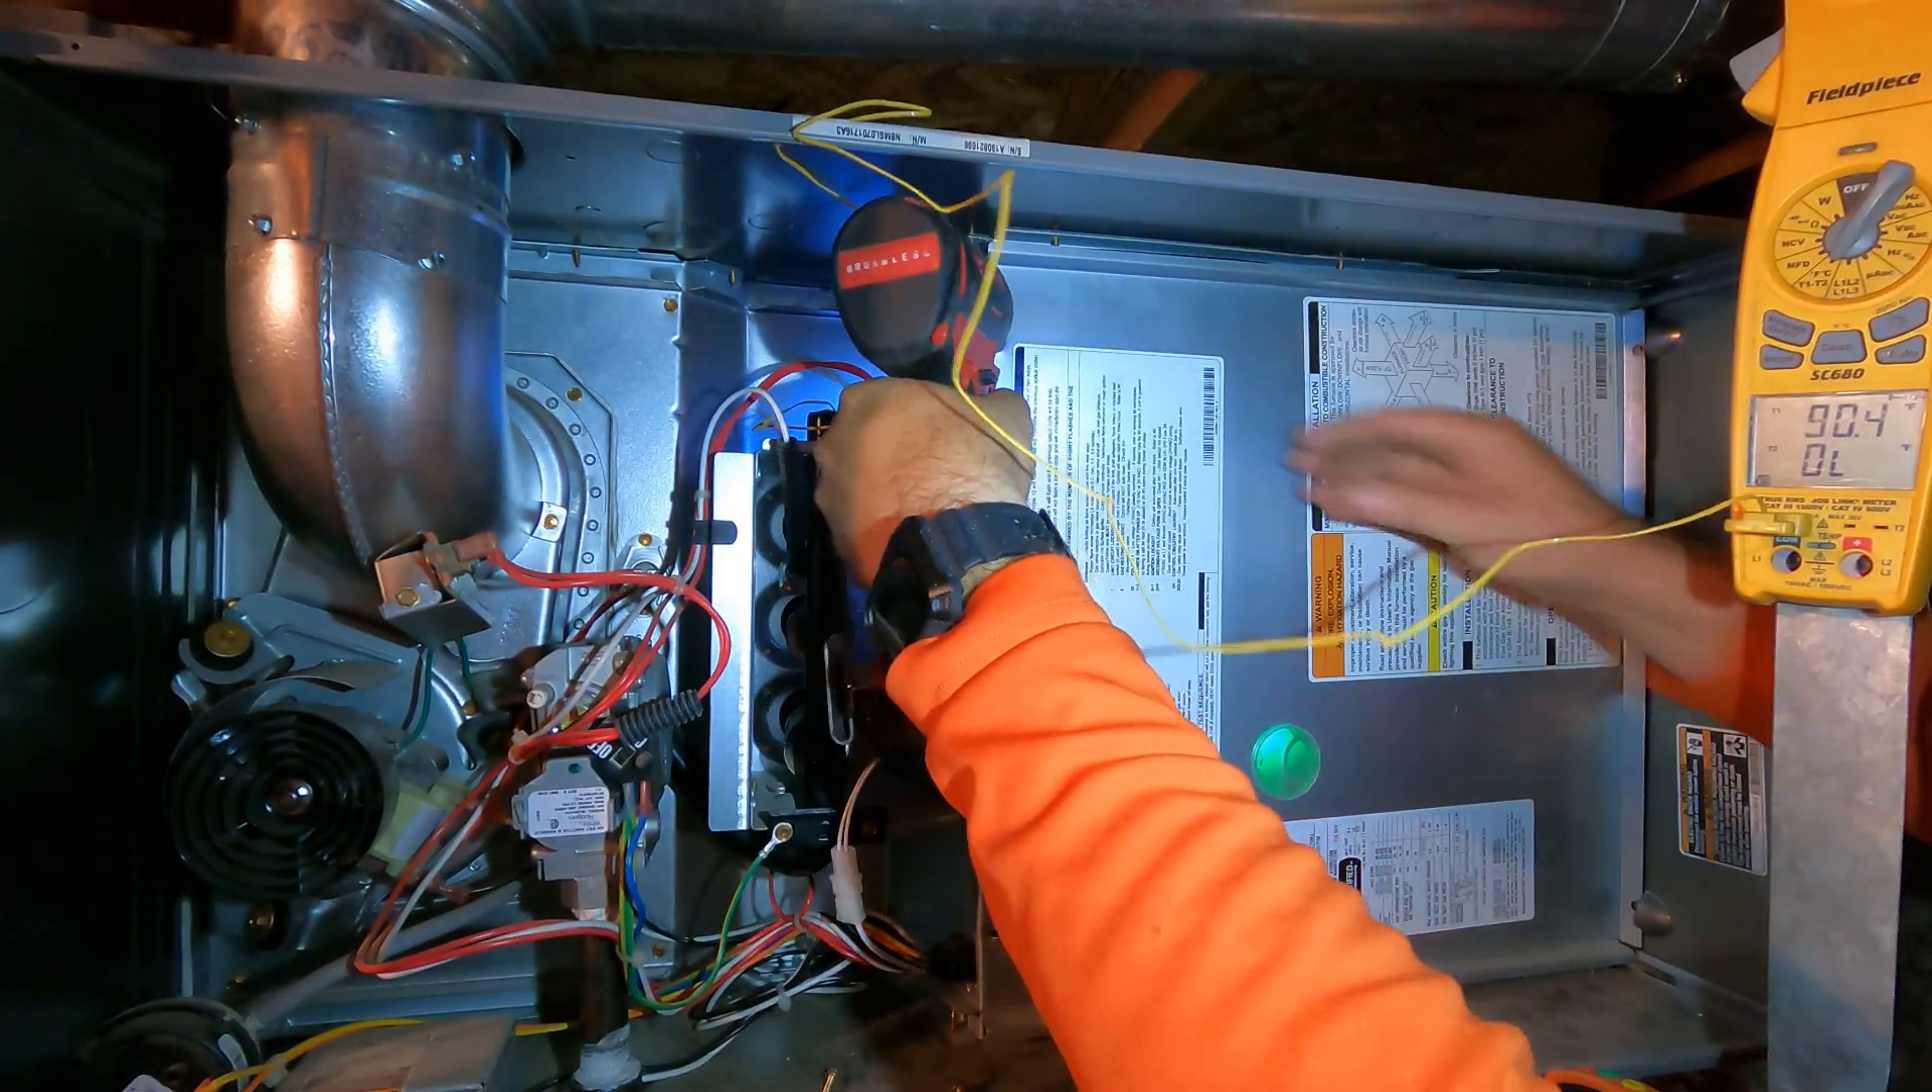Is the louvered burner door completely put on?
No.